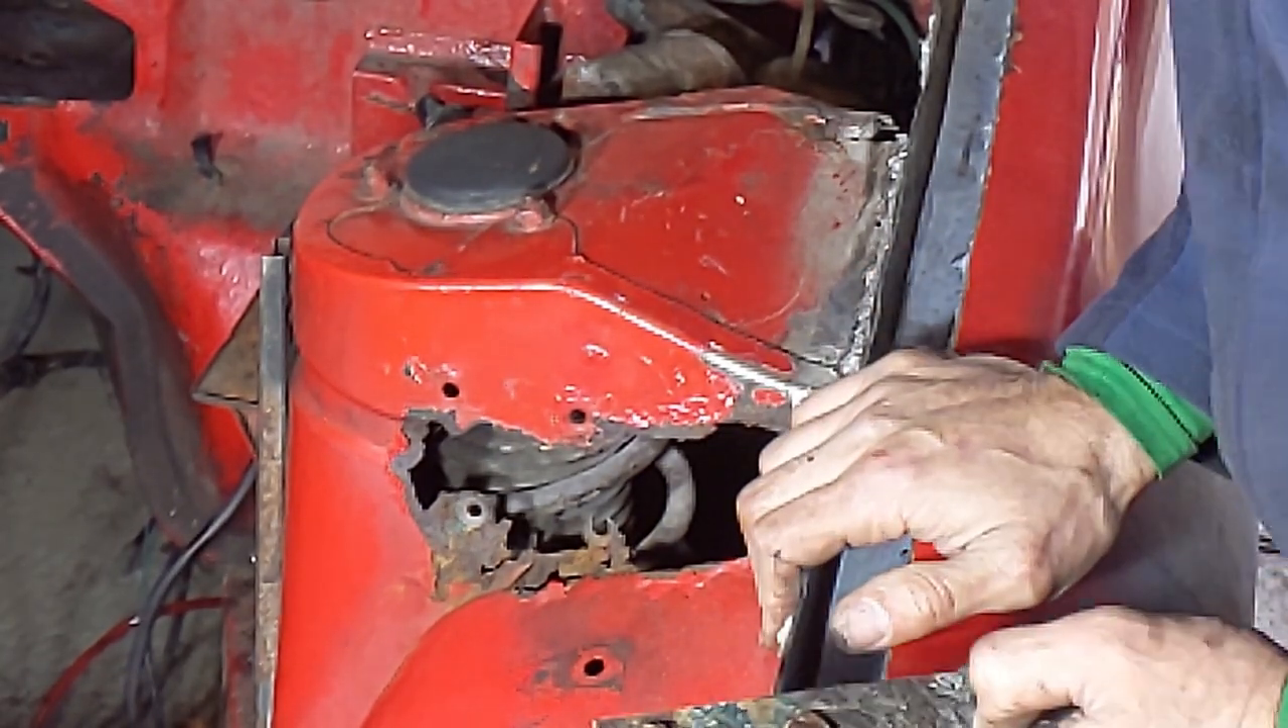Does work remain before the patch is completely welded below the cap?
Yes.